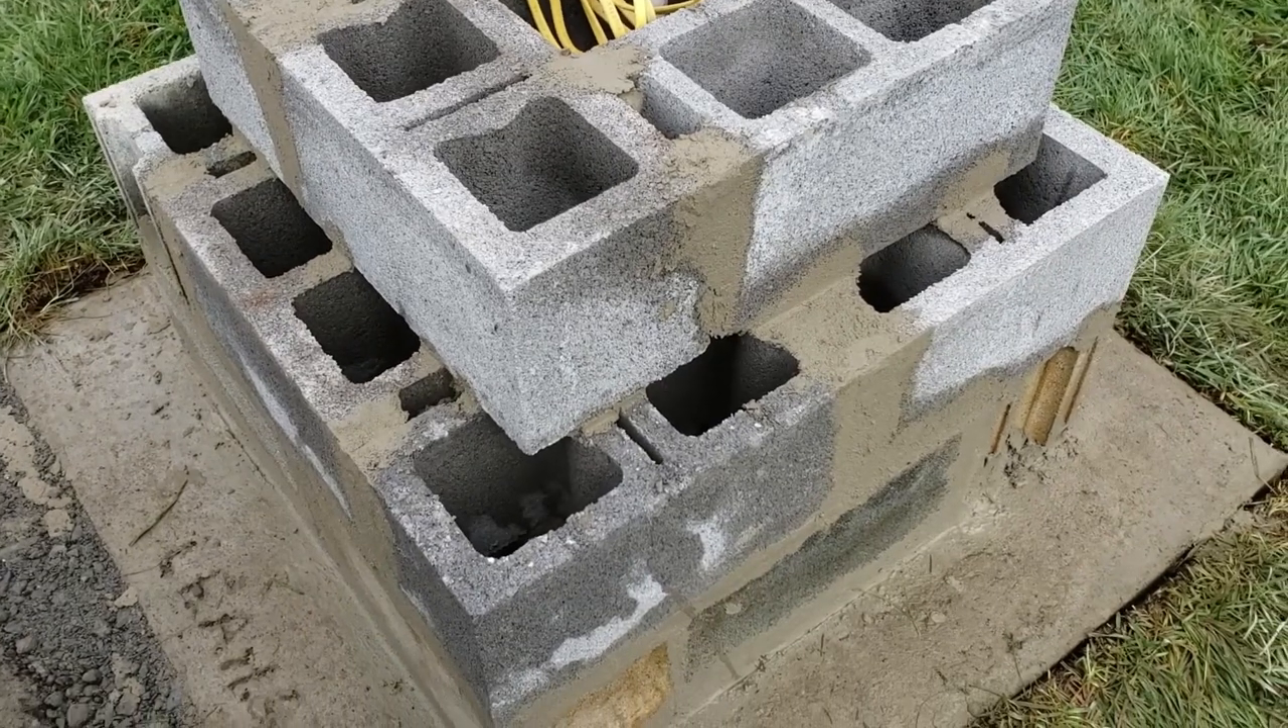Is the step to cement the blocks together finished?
Yes.